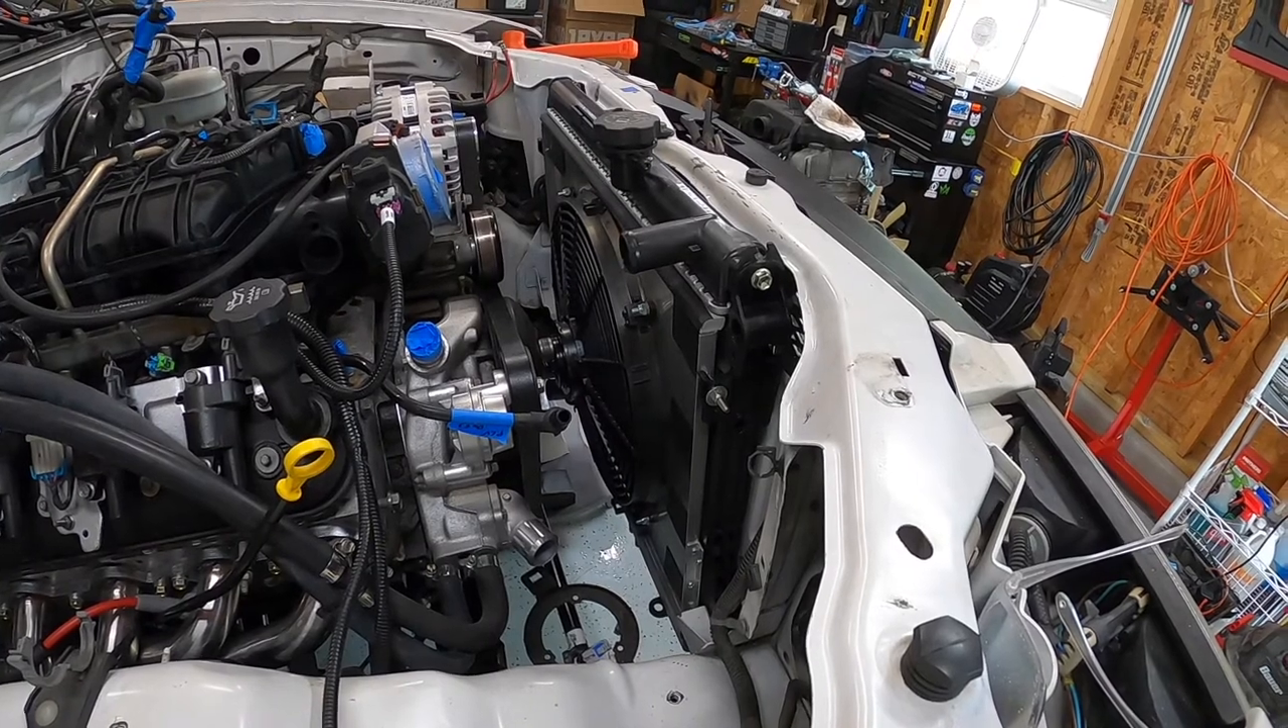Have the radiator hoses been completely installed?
No.